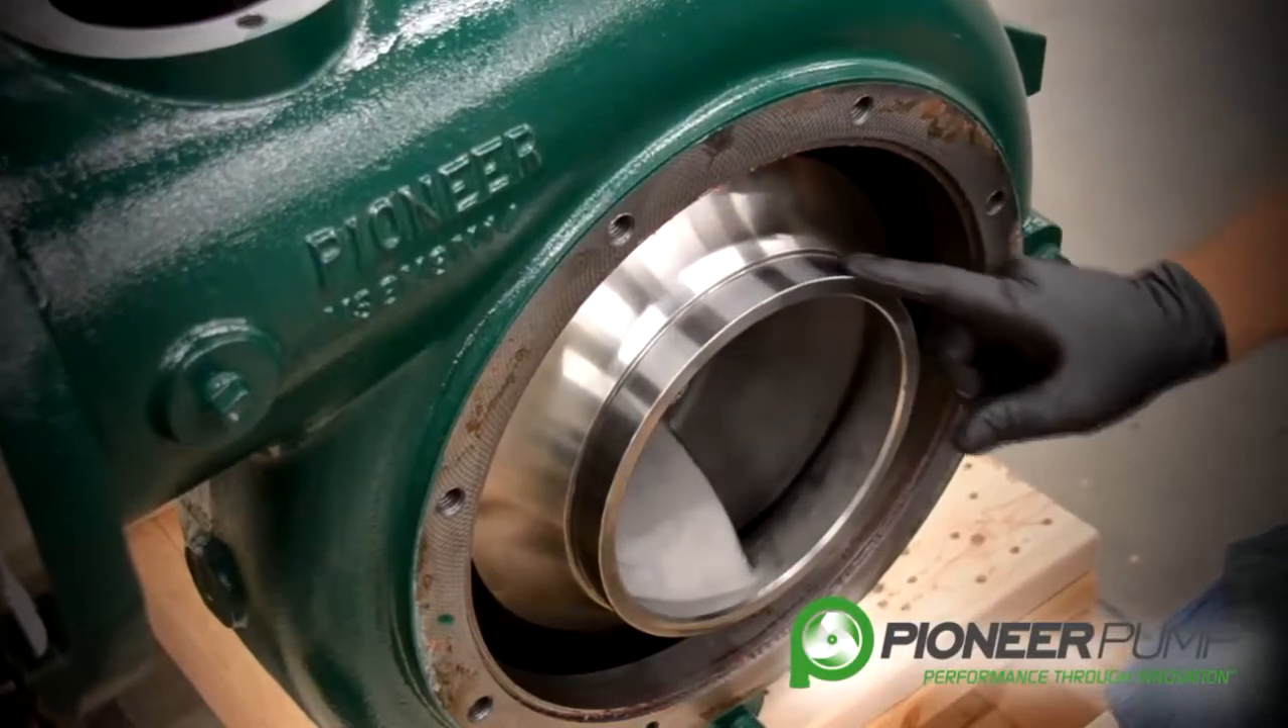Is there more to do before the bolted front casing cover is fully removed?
No.